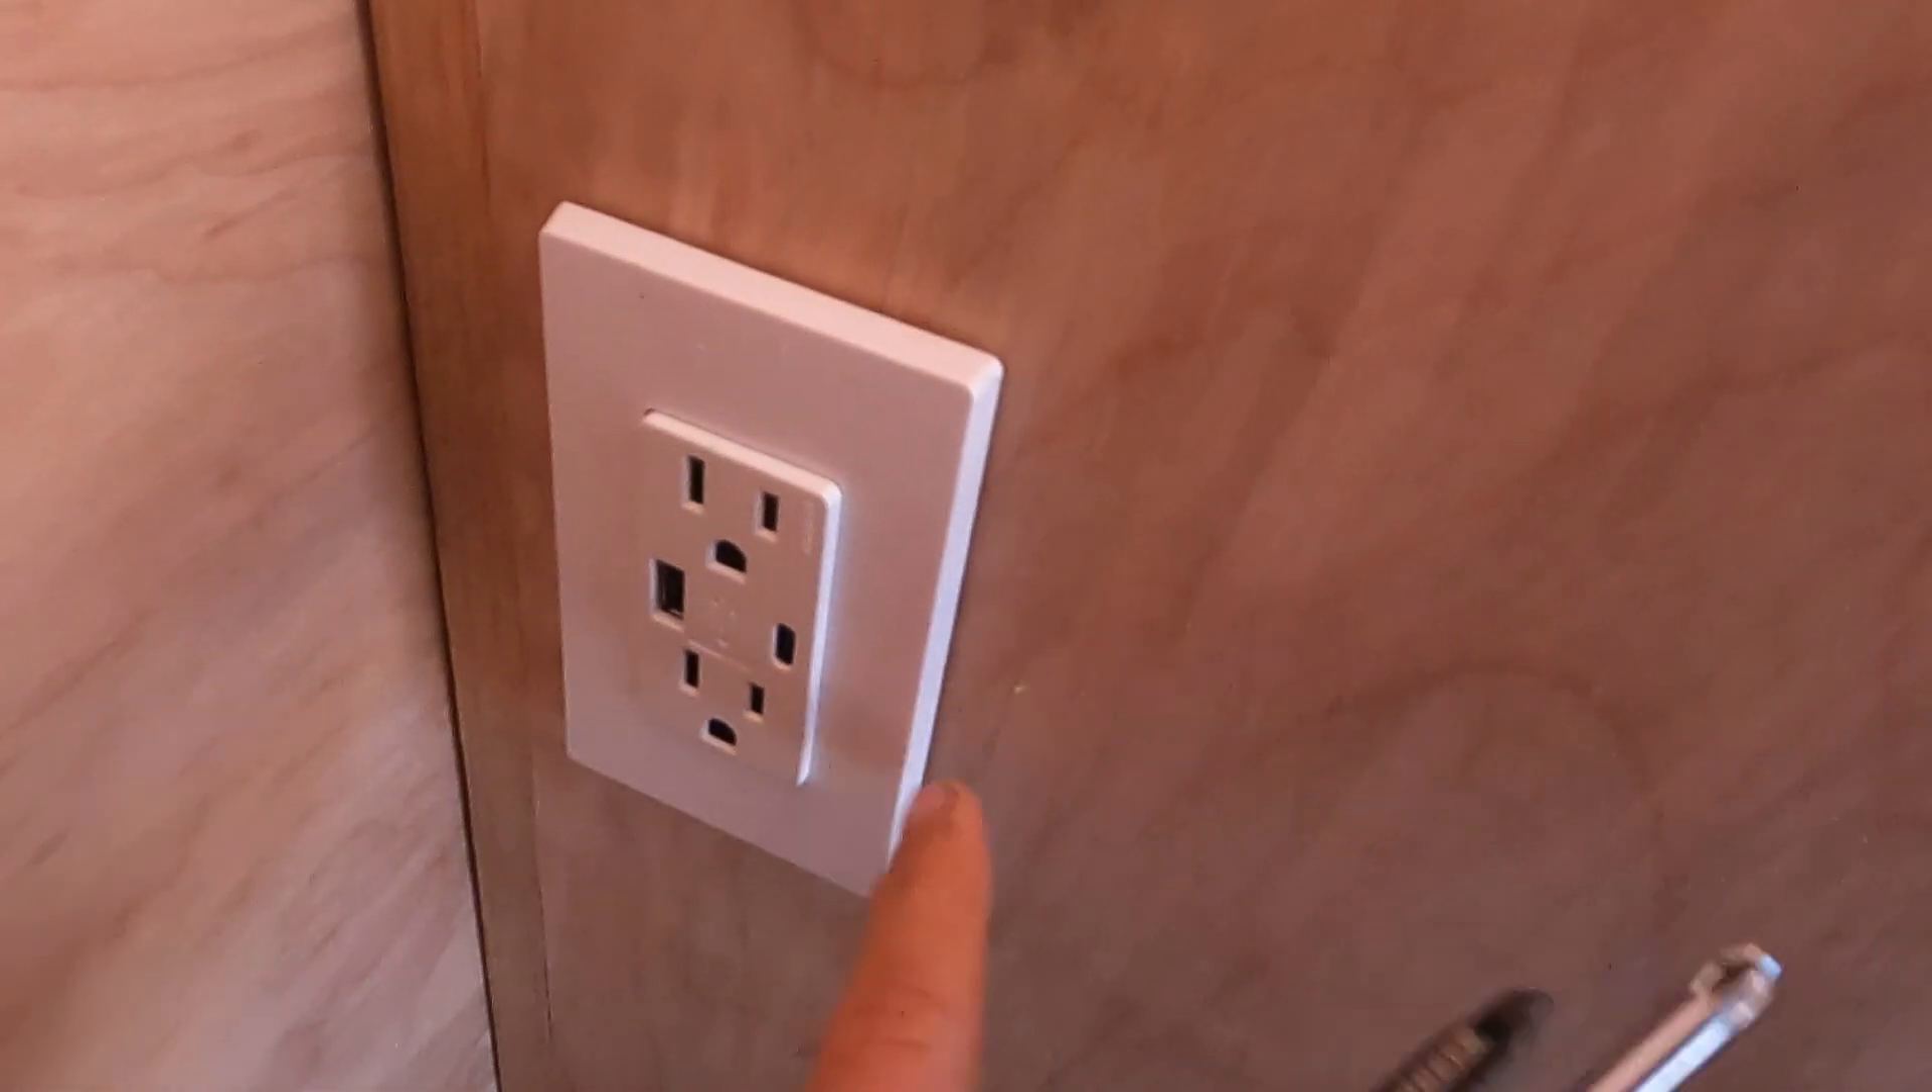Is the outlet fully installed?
Yes.